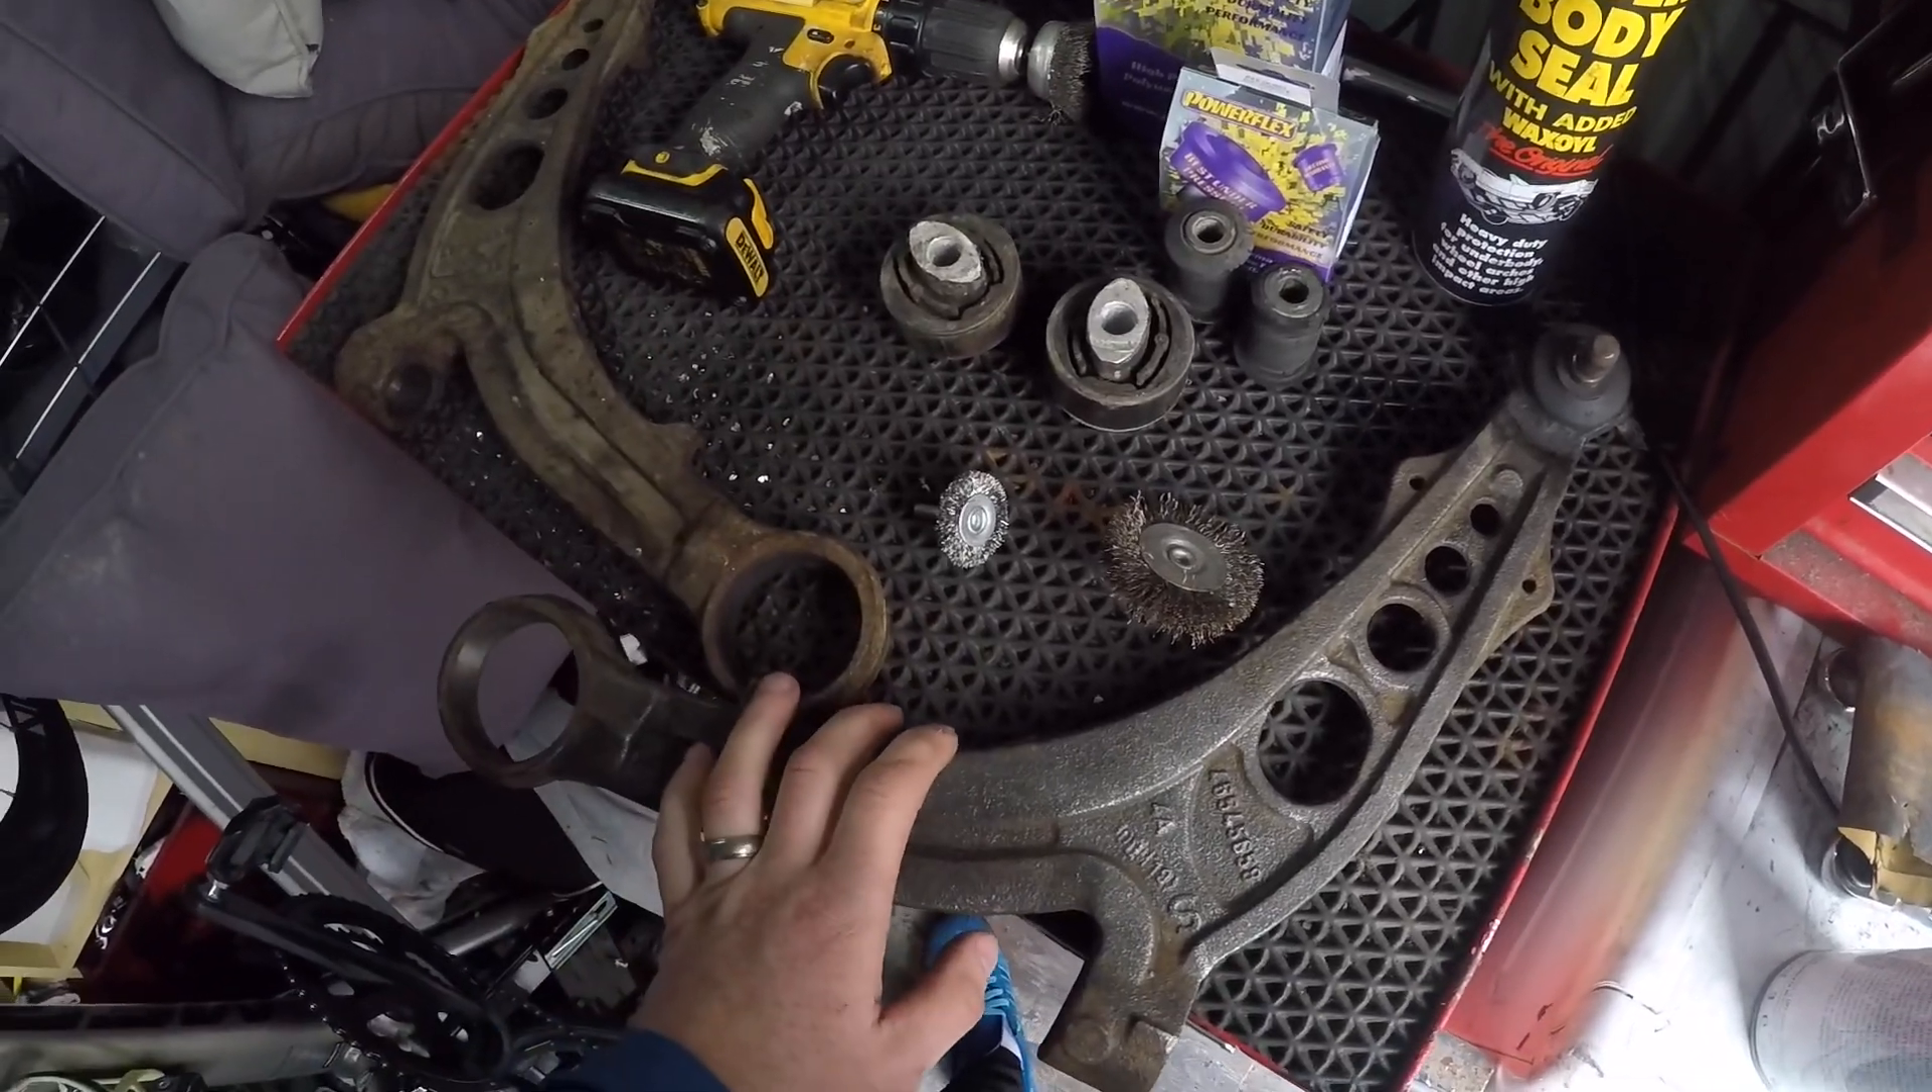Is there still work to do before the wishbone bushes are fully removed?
No.